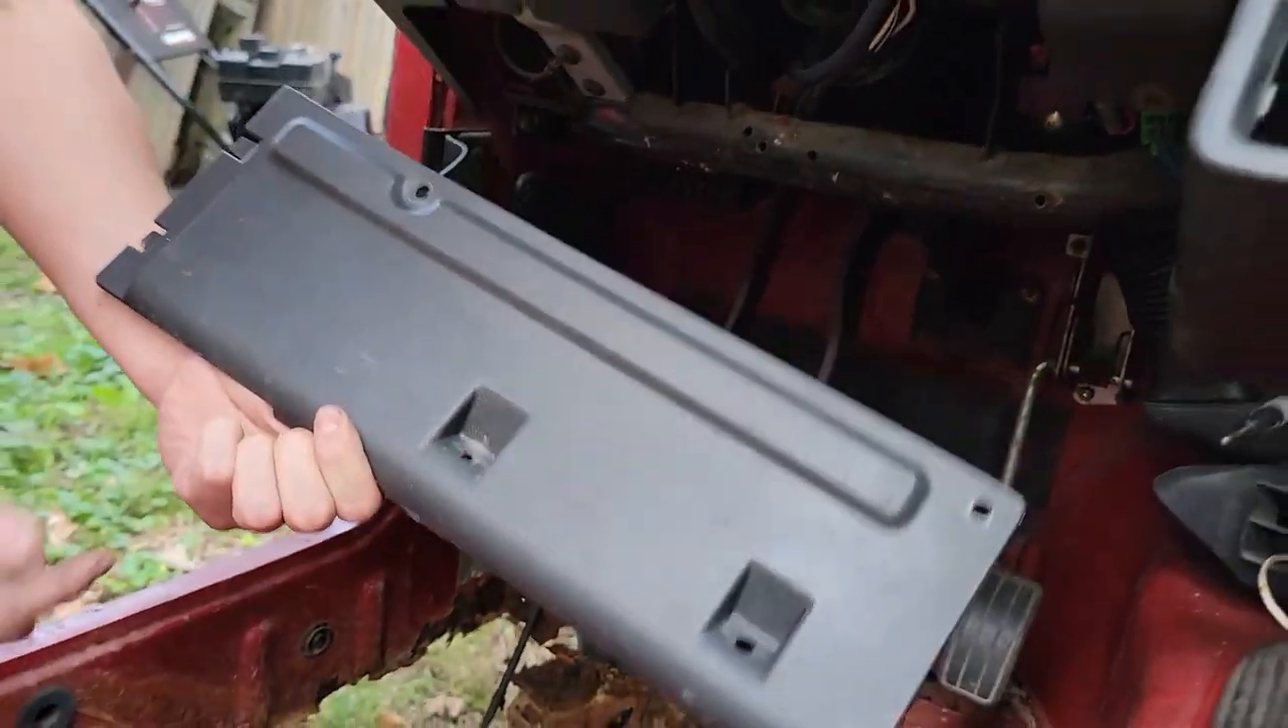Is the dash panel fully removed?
Yes.